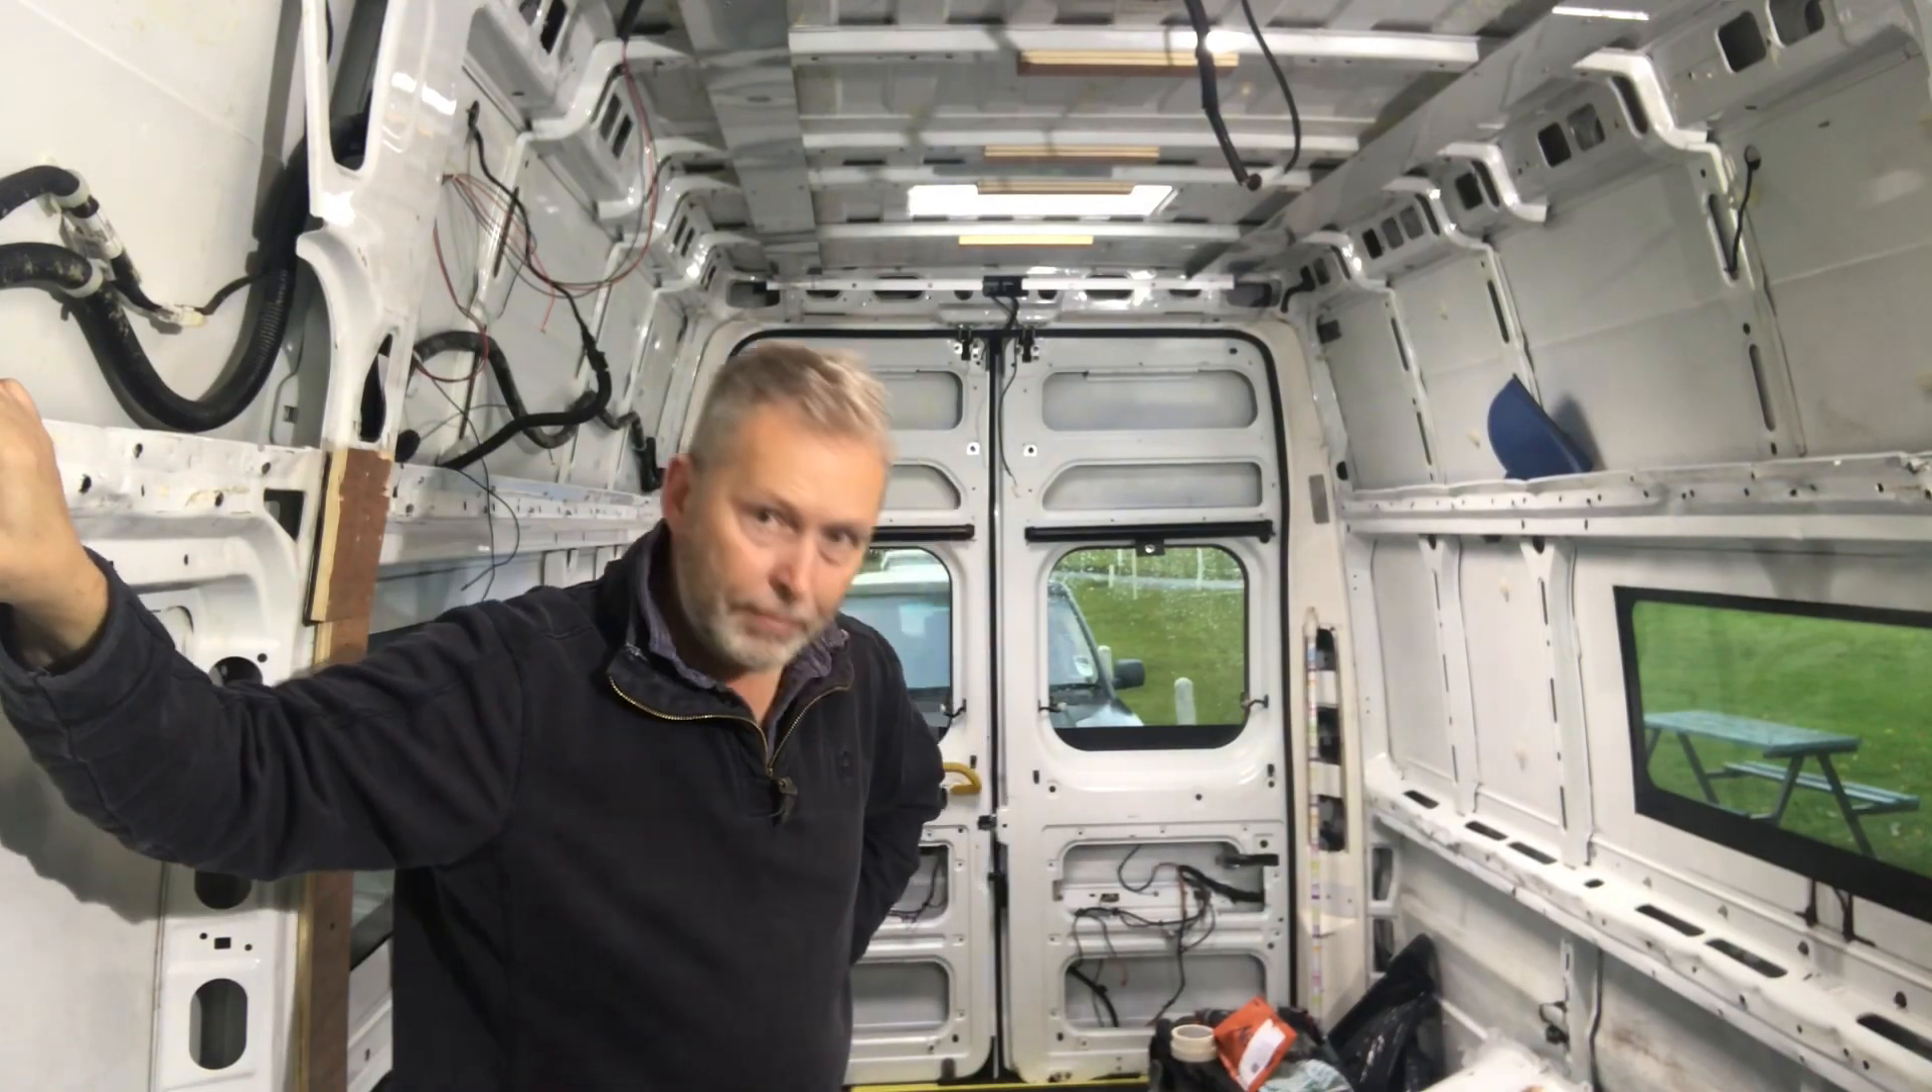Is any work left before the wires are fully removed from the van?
Yes.